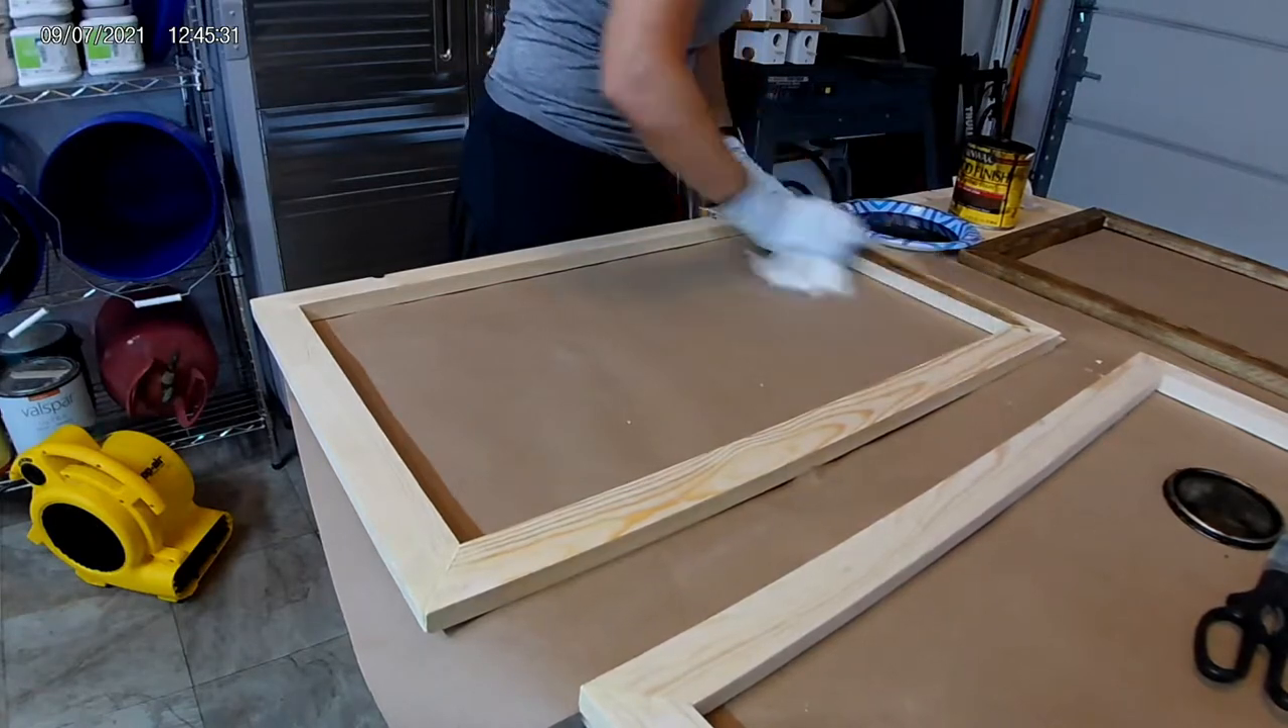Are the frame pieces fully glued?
Yes.